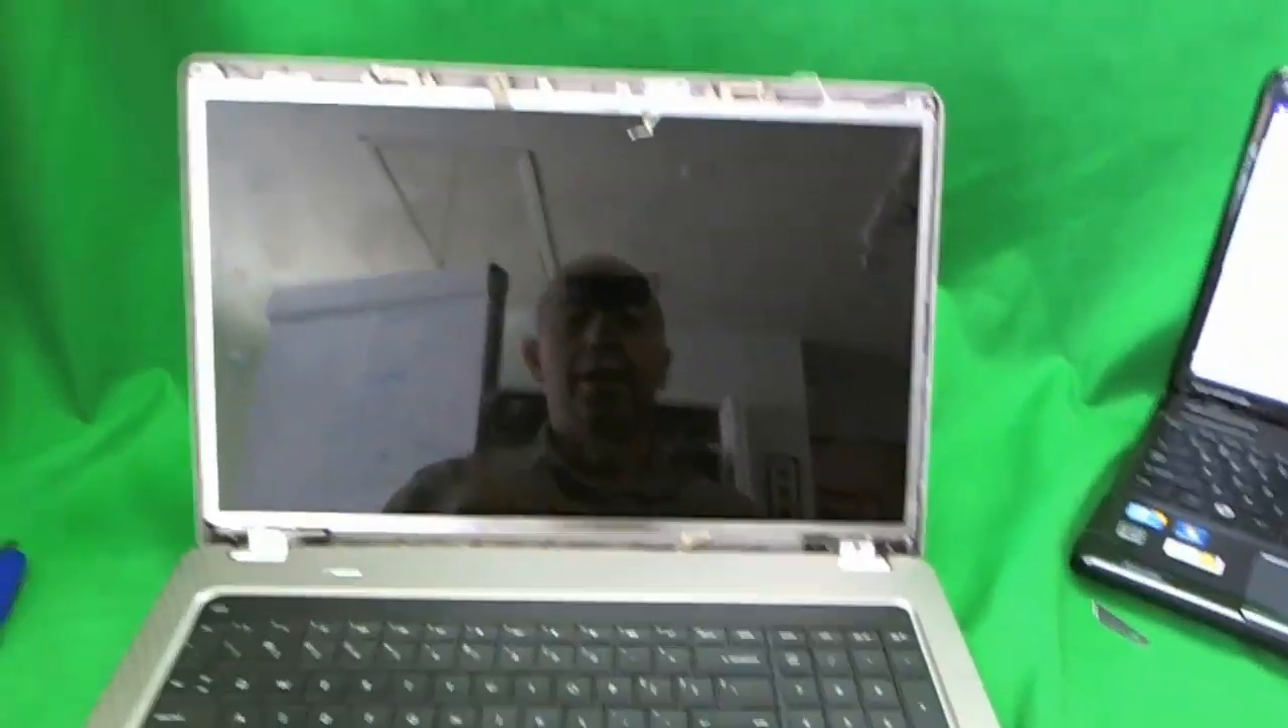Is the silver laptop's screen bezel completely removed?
Yes.